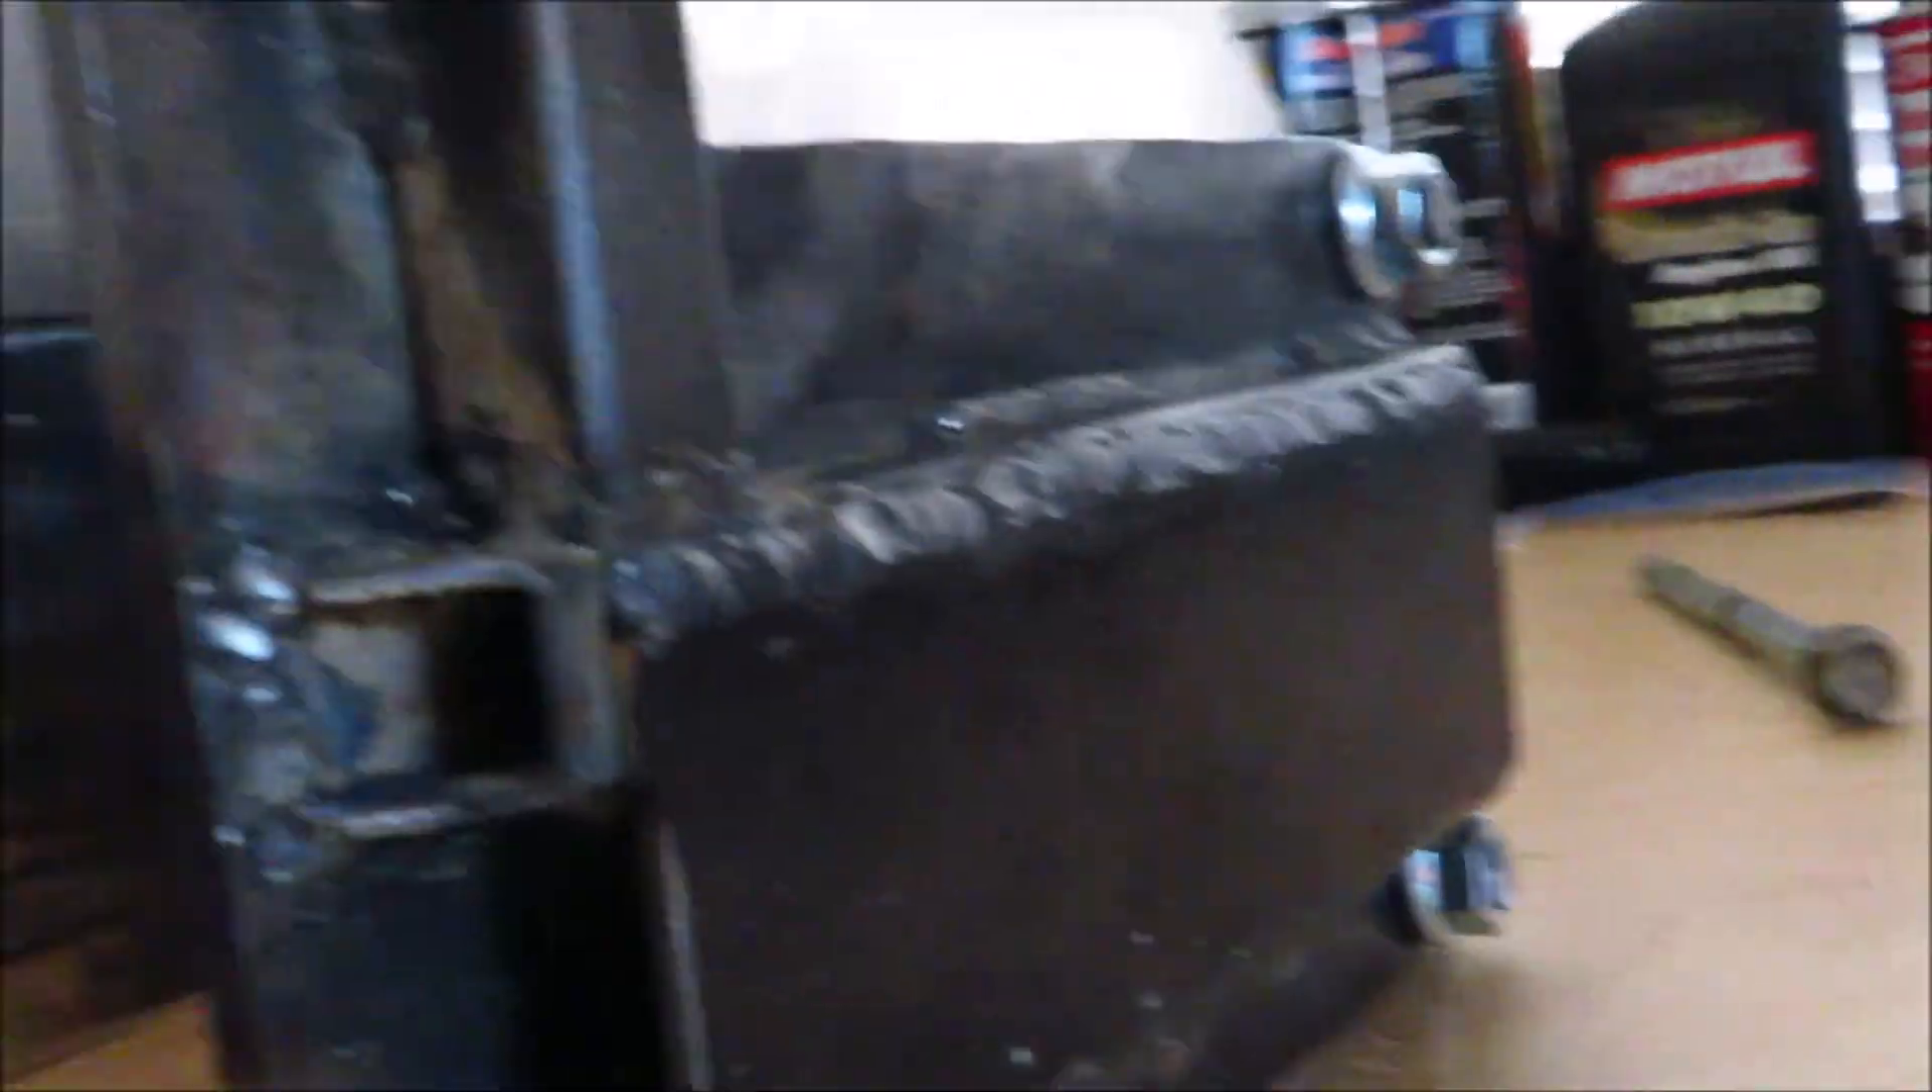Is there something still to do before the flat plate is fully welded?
No.